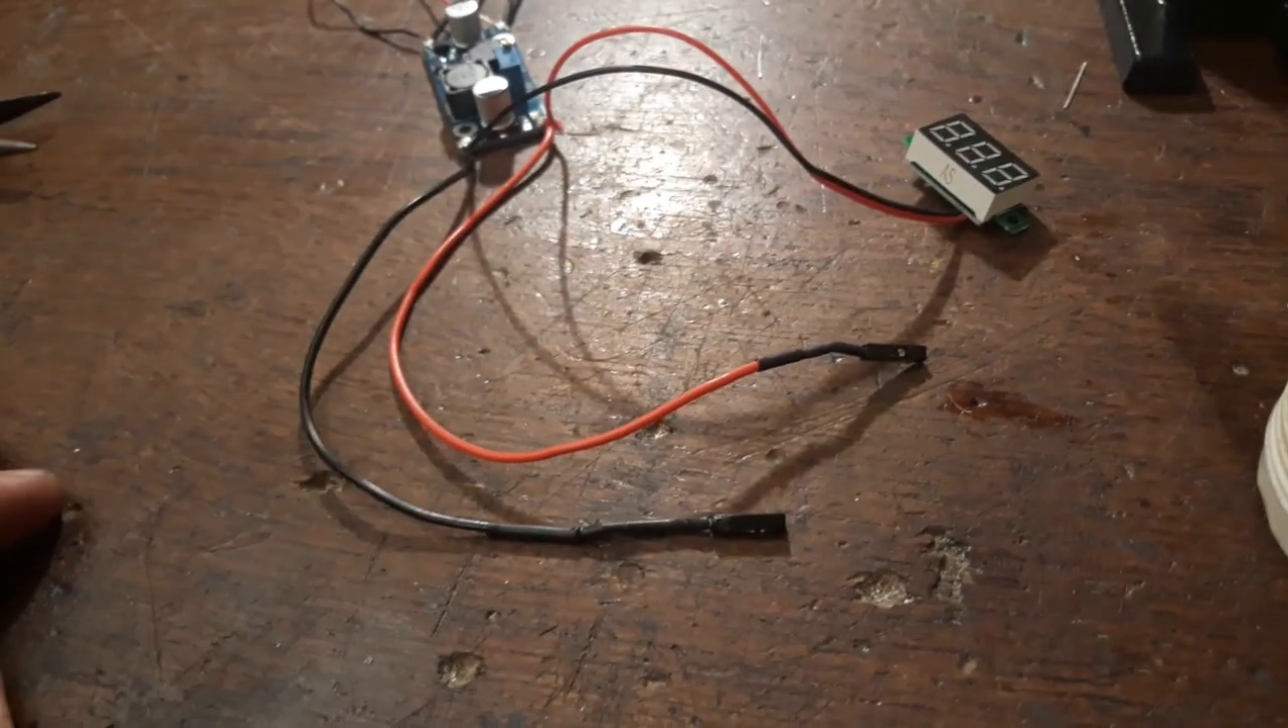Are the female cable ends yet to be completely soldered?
No.